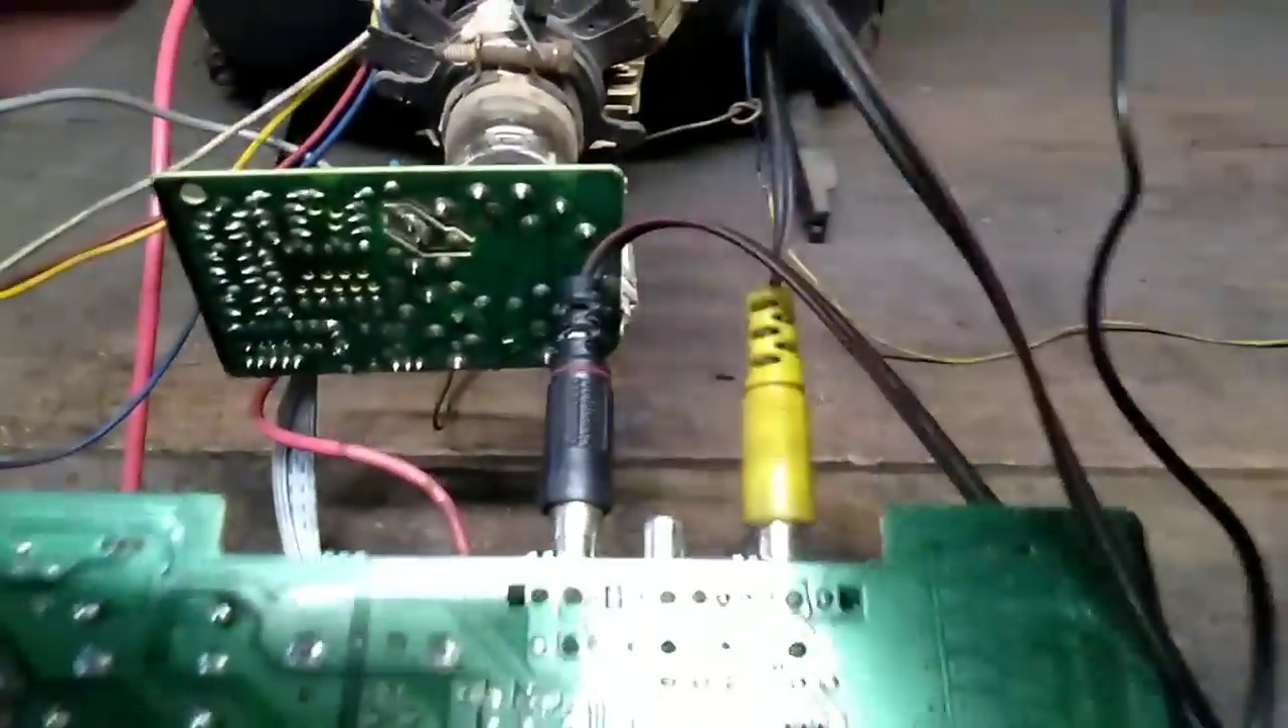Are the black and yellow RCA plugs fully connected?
Yes.